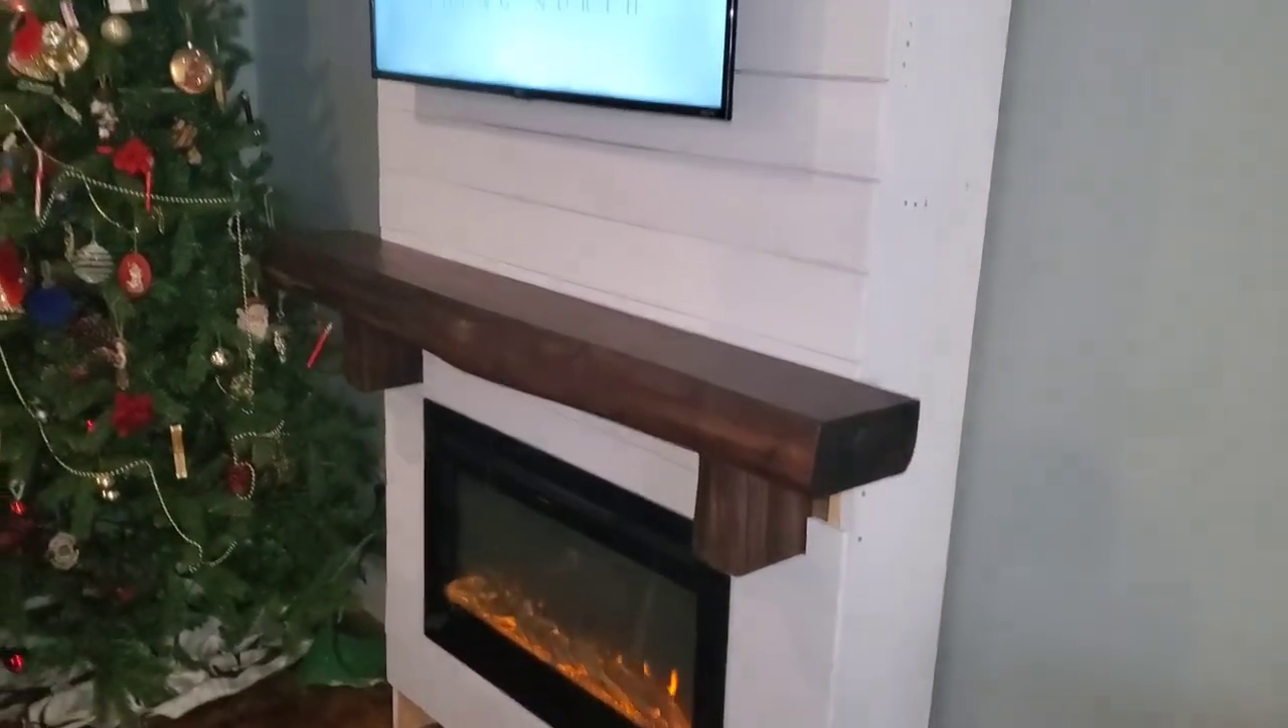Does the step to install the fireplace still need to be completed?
No.